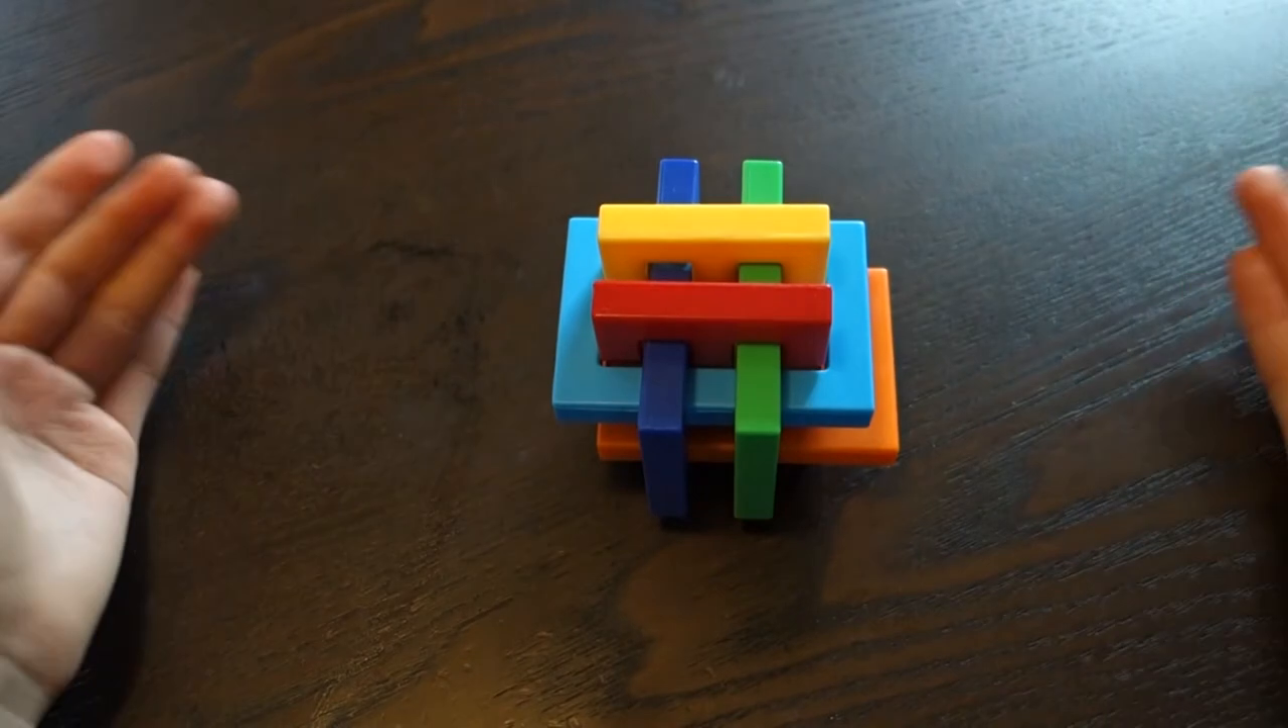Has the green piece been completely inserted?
Yes.